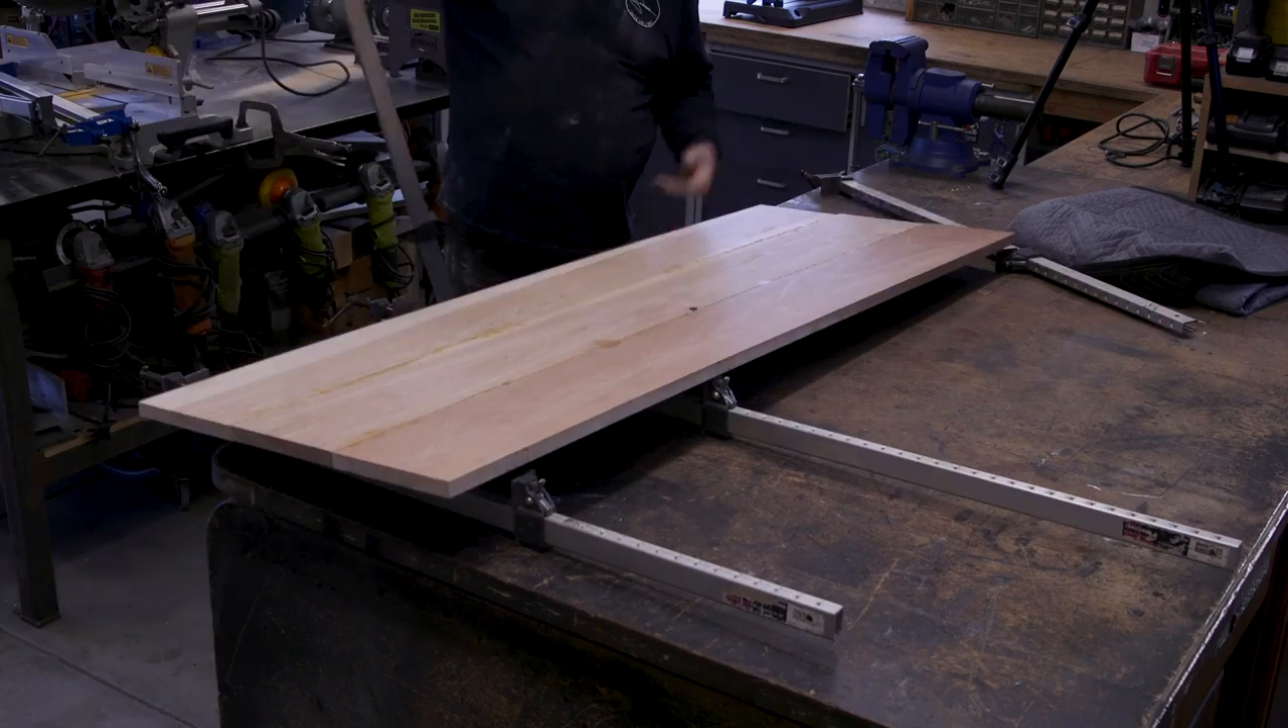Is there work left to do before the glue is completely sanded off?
Yes.